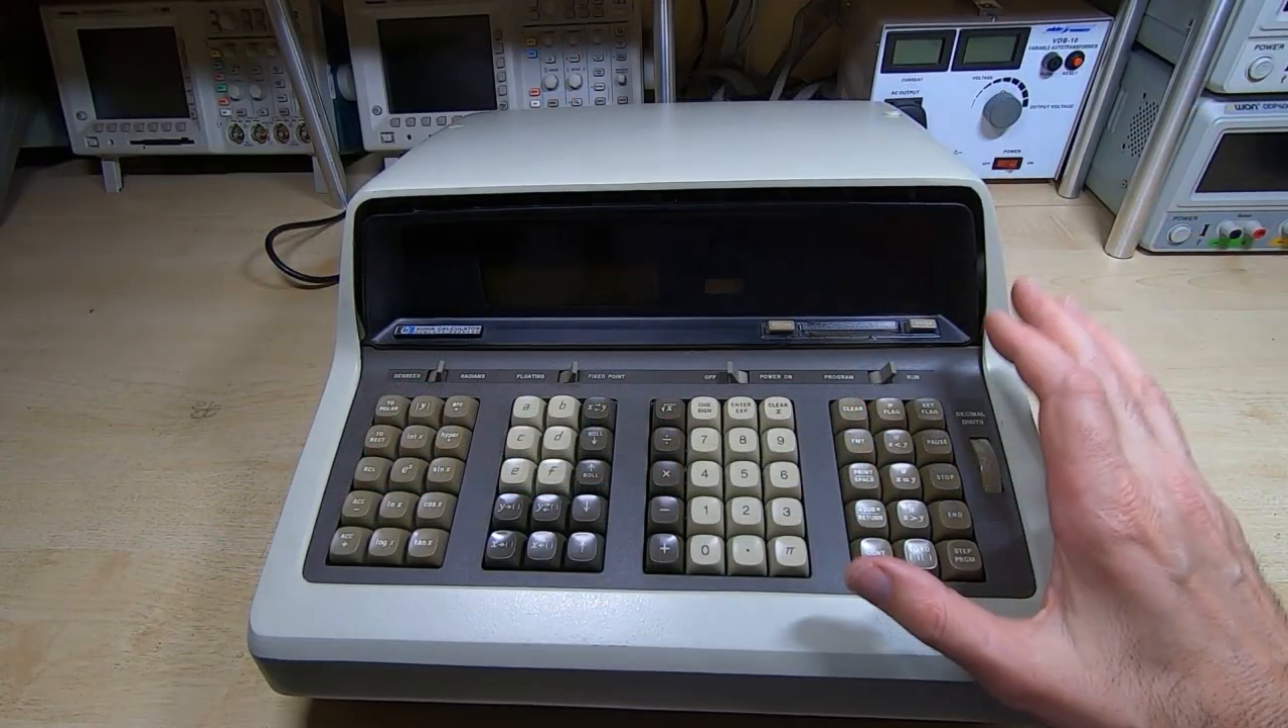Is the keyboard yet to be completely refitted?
No.